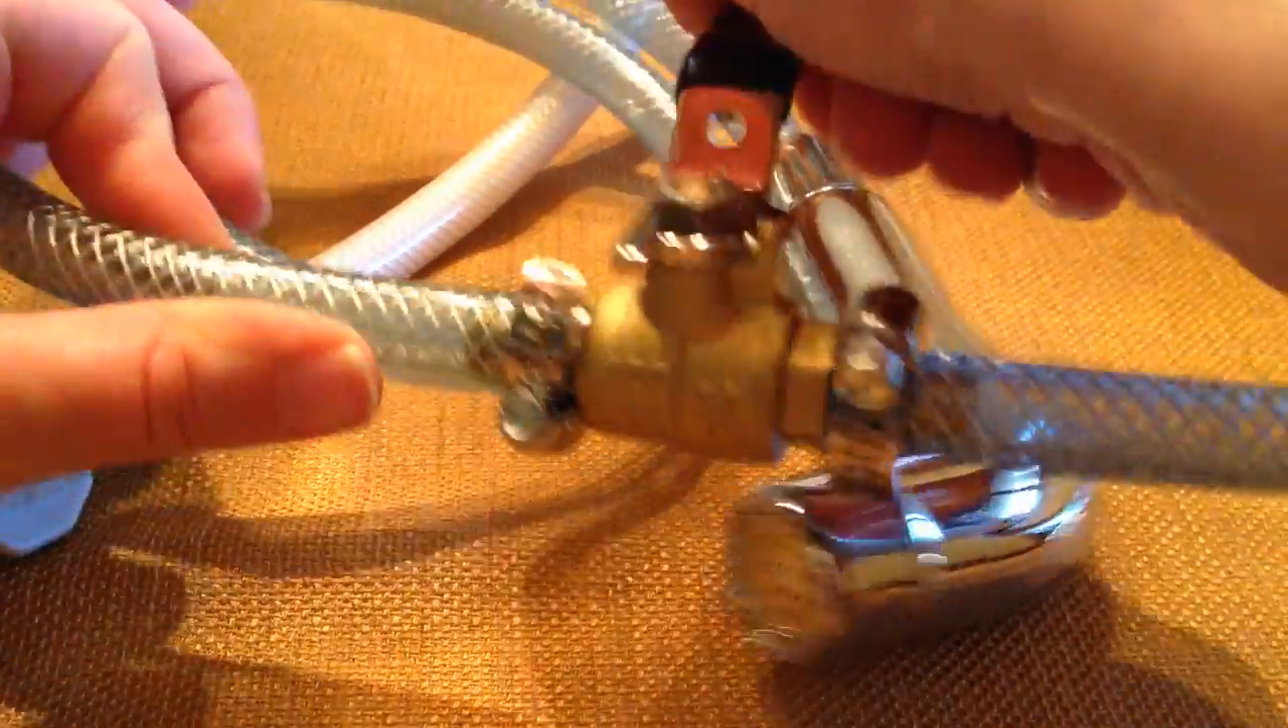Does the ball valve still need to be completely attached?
No.